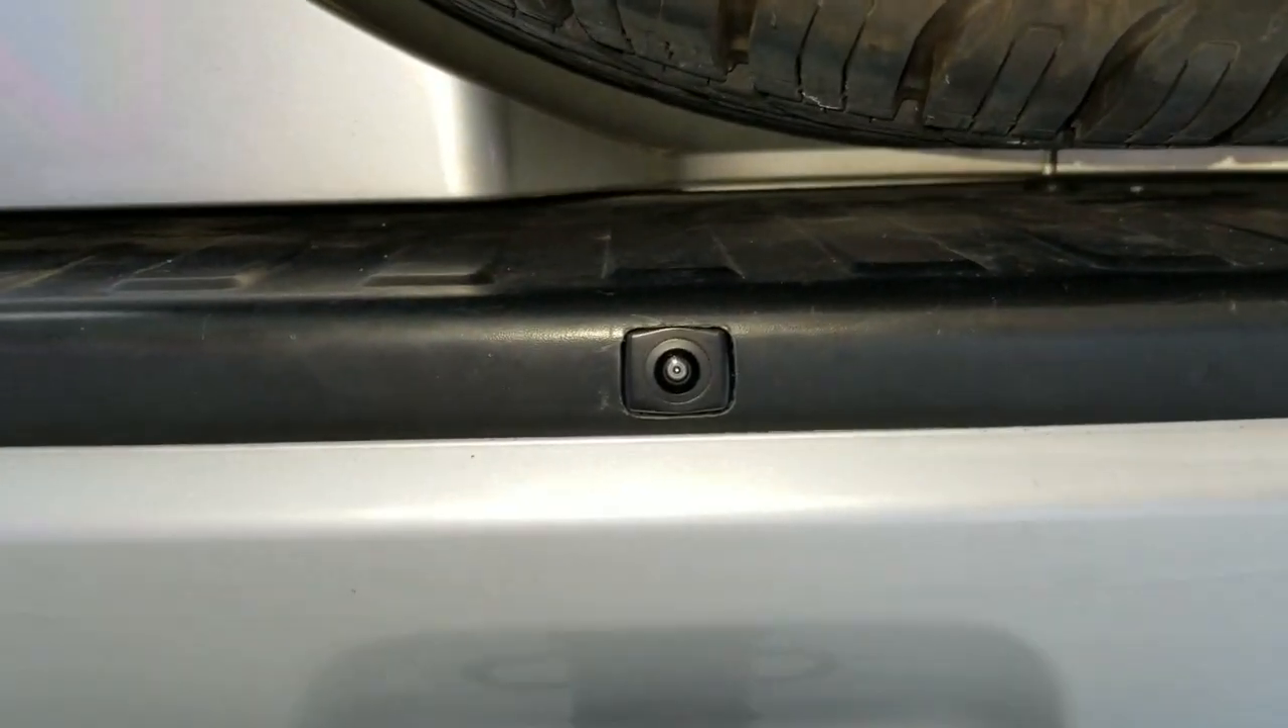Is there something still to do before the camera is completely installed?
No.